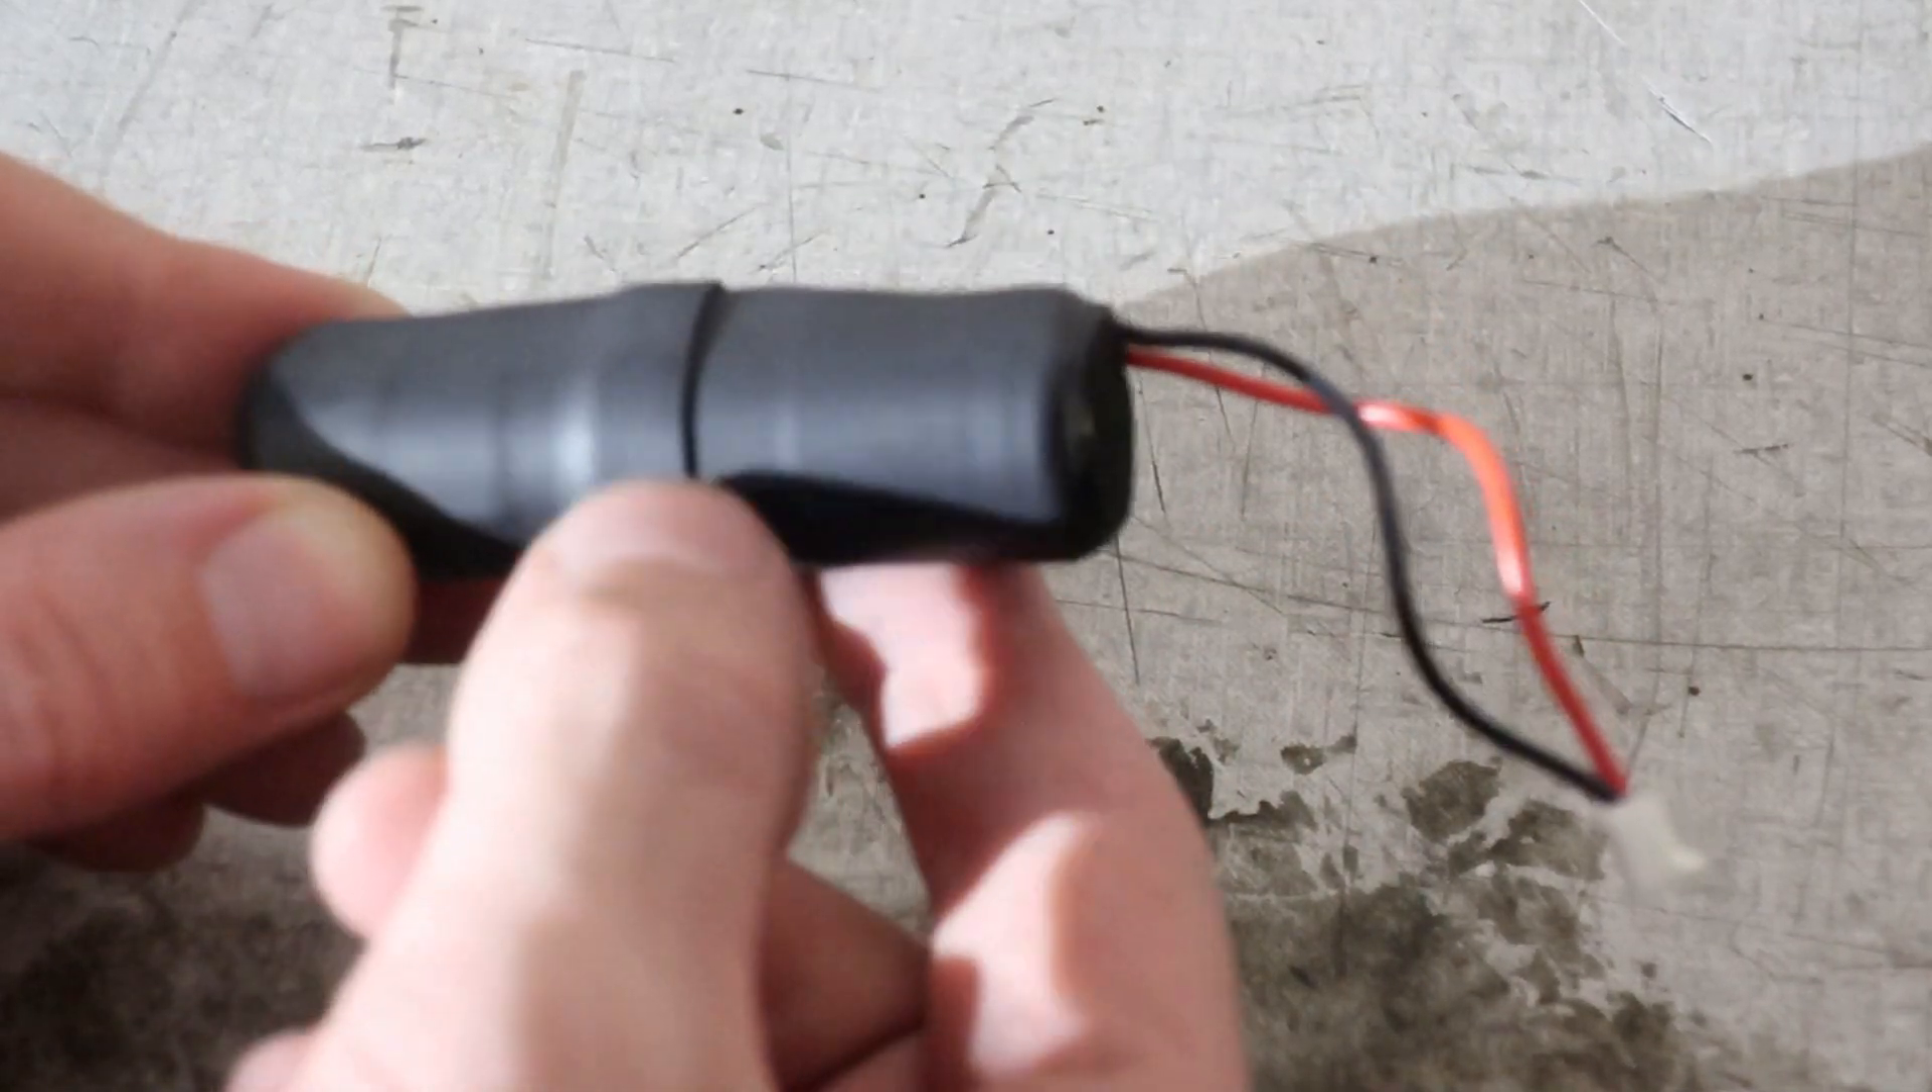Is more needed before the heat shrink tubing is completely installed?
No.